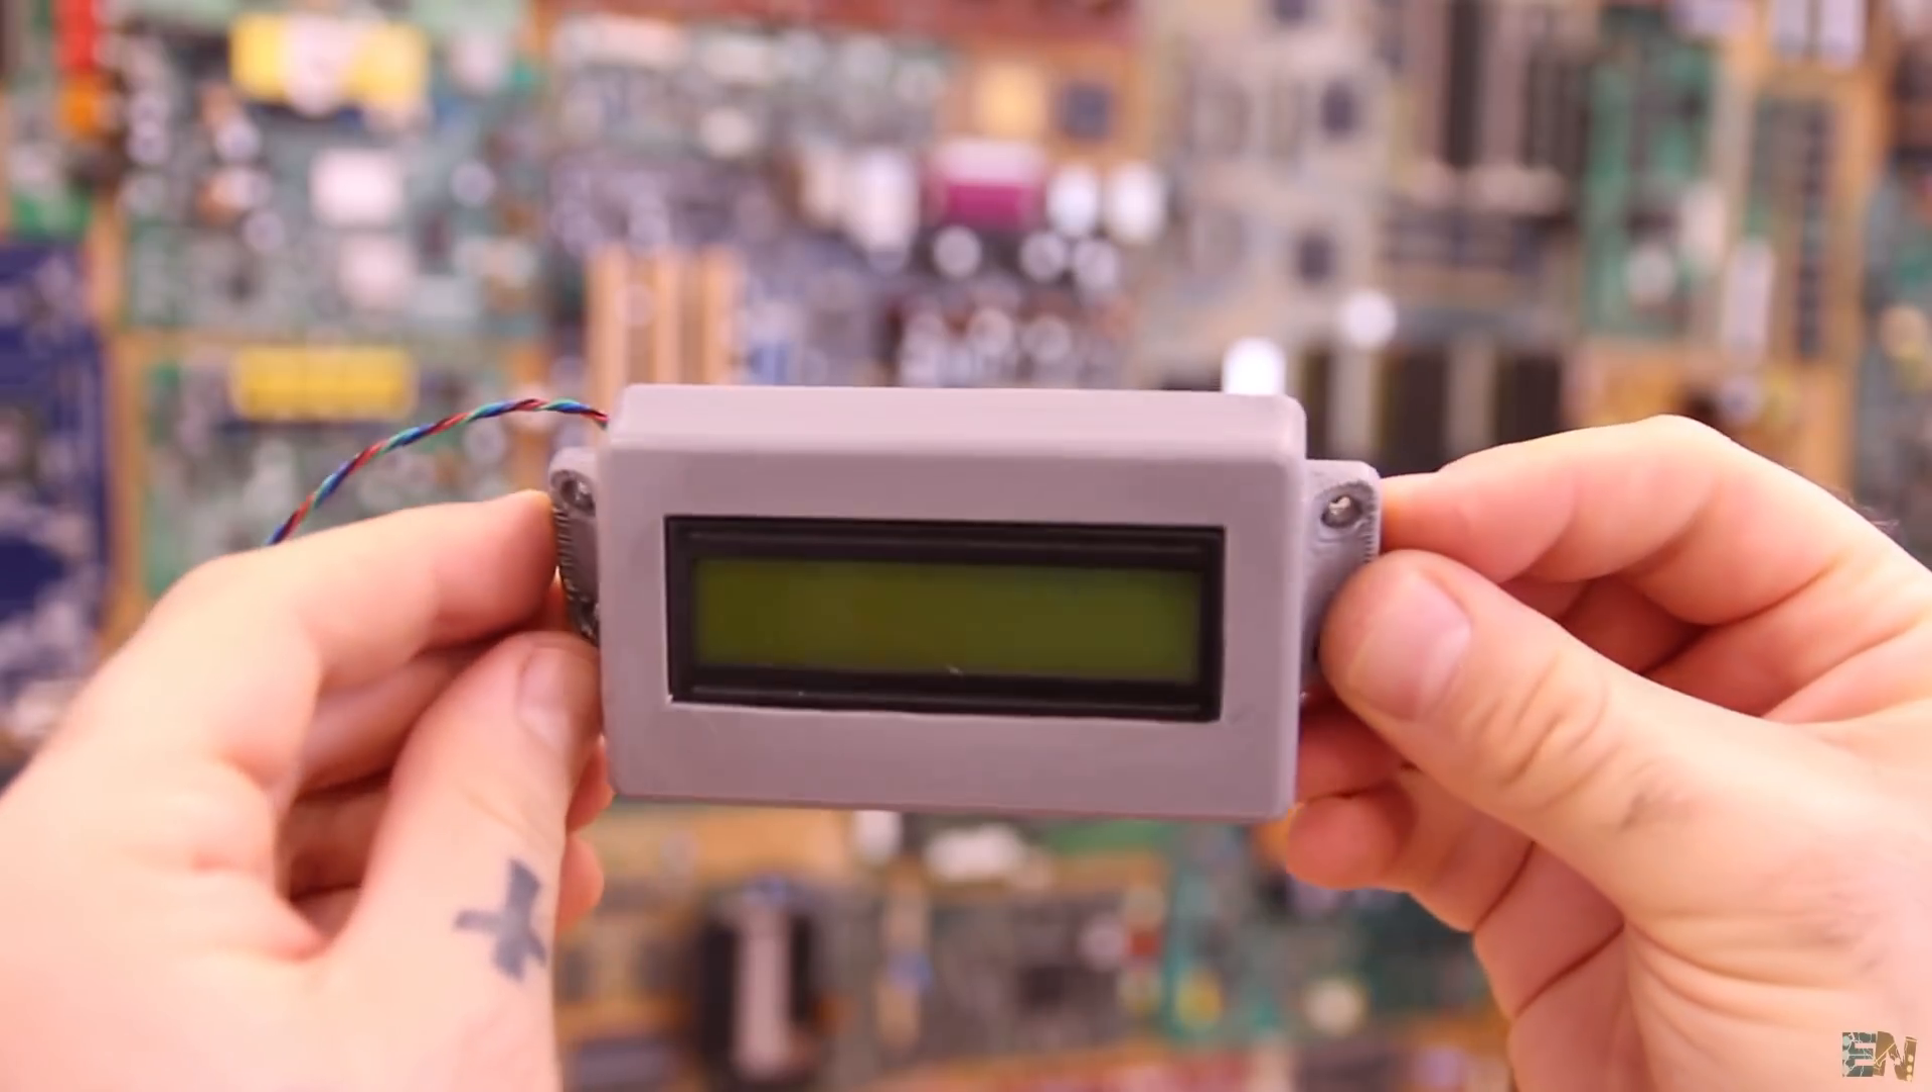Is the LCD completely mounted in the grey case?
Yes.